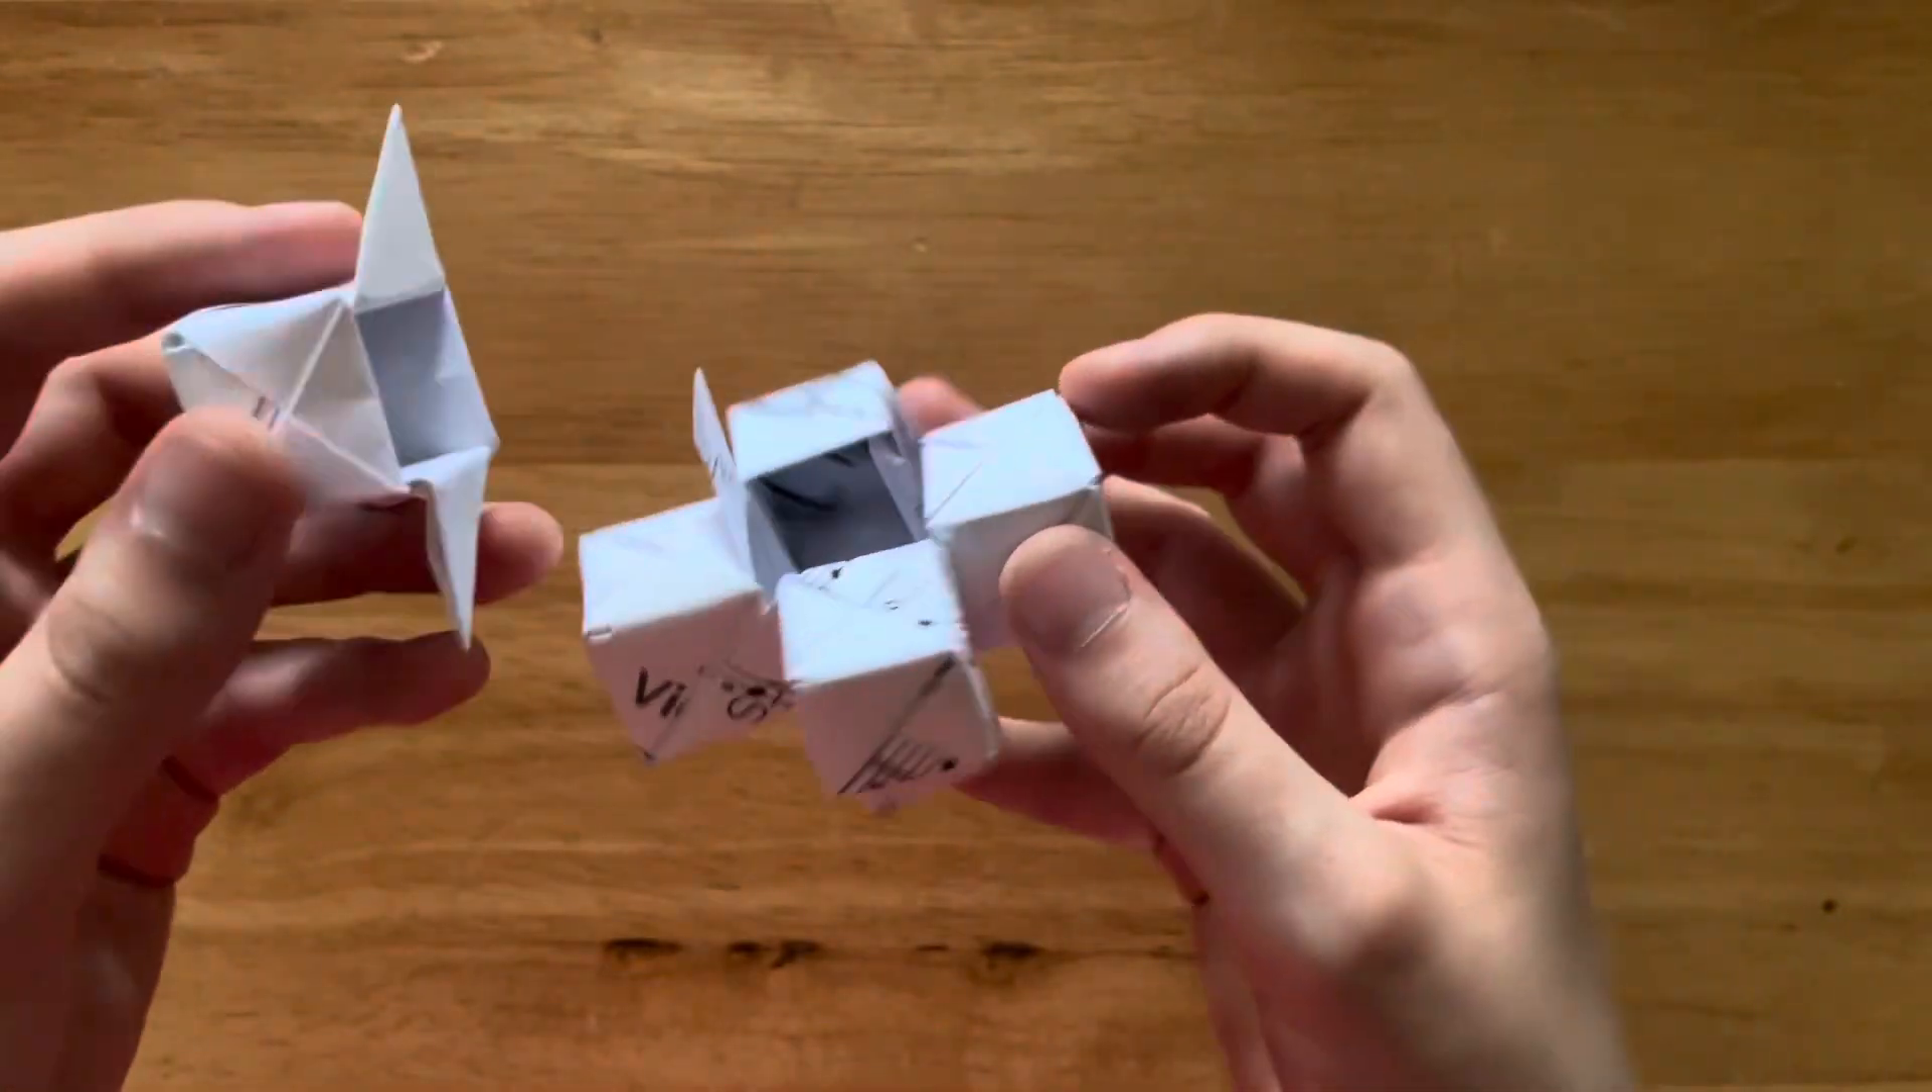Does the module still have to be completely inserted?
Yes.